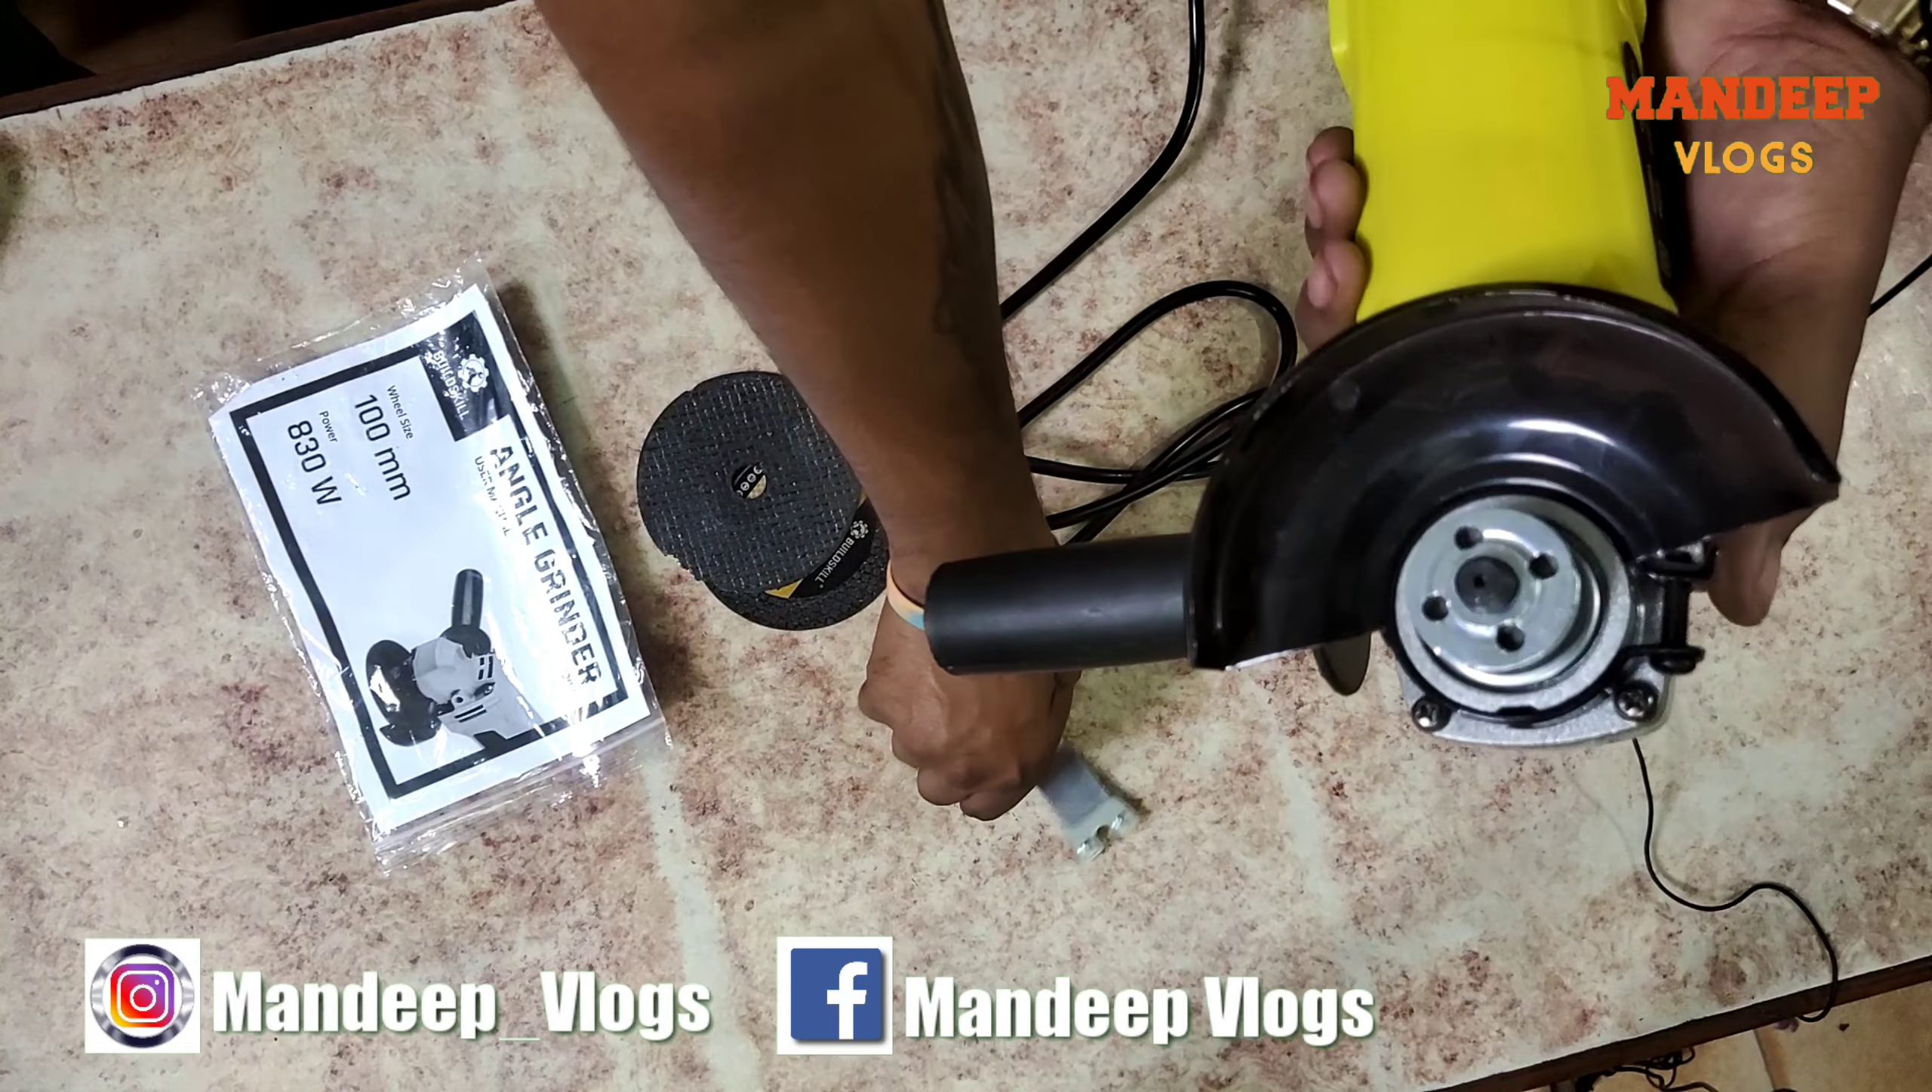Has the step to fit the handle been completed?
Yes.